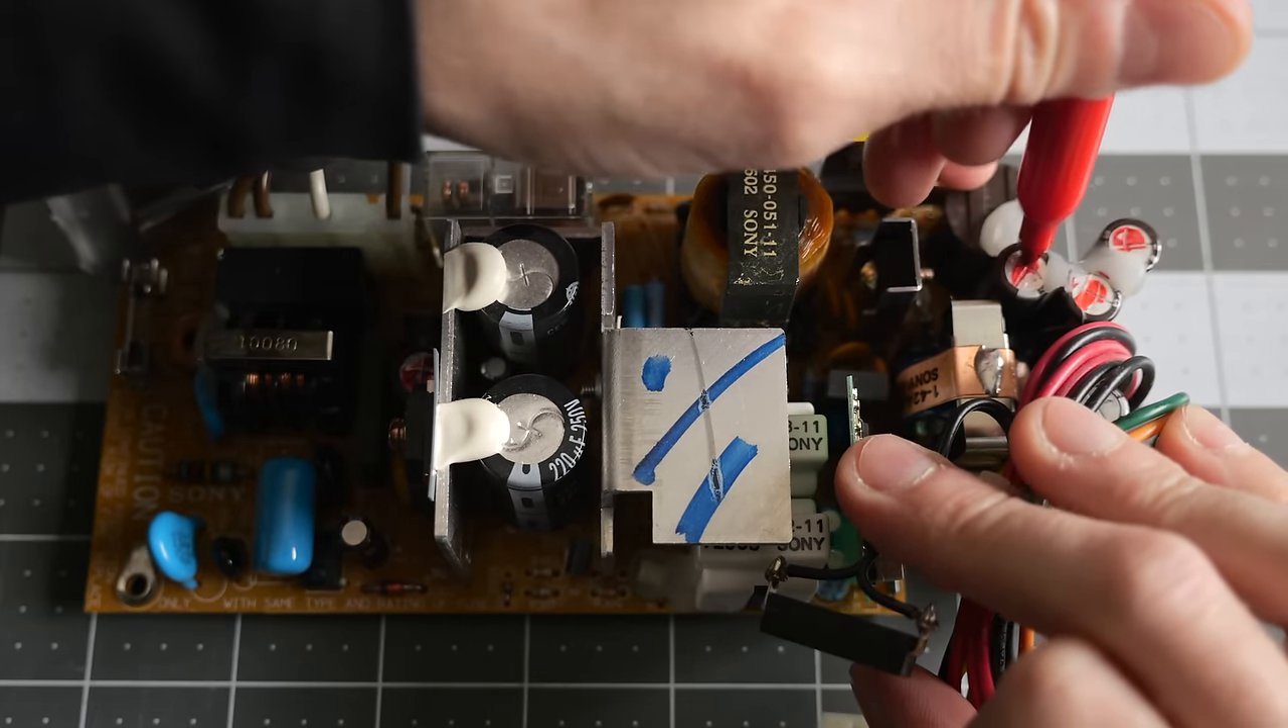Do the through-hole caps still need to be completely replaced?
Yes.